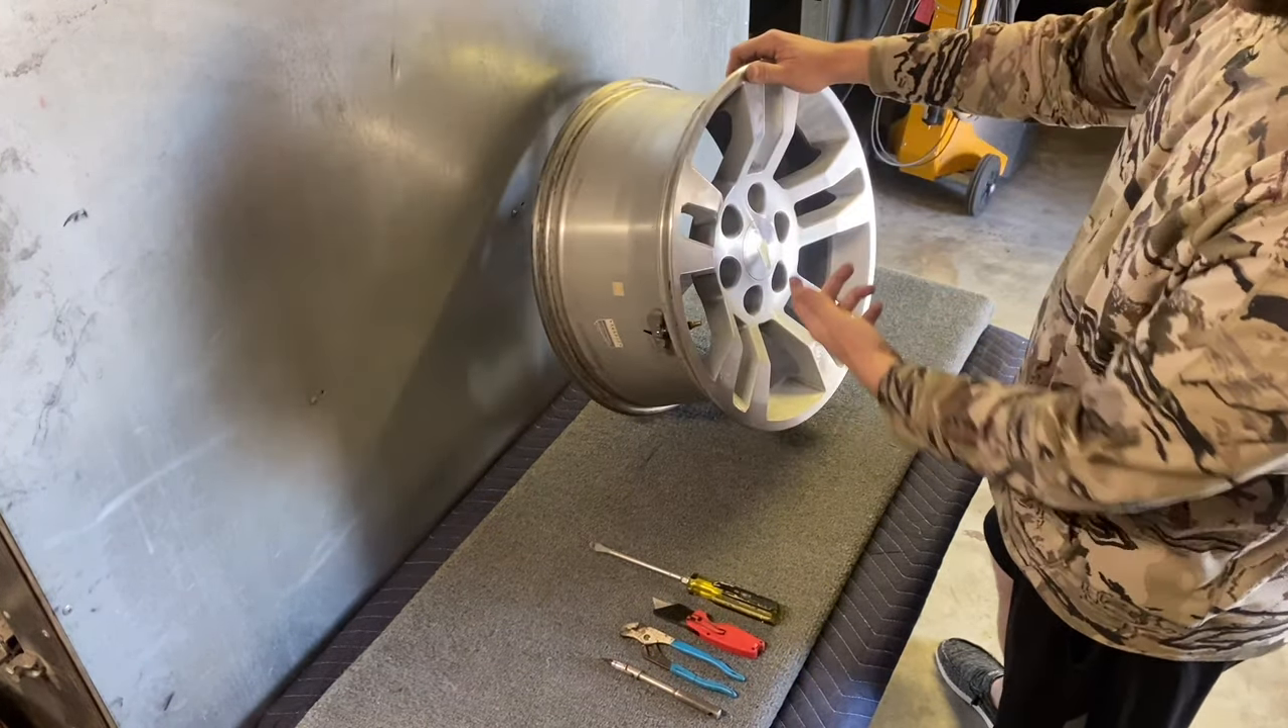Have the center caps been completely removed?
No.